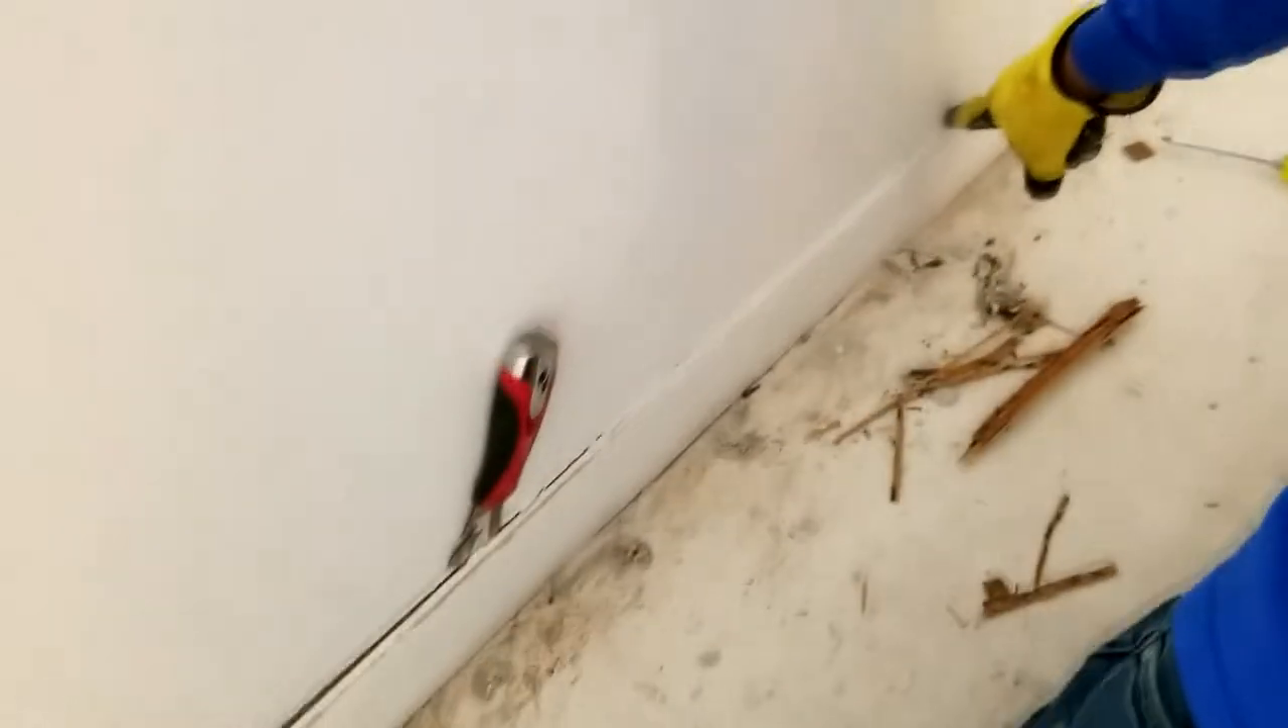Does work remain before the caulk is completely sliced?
Yes.